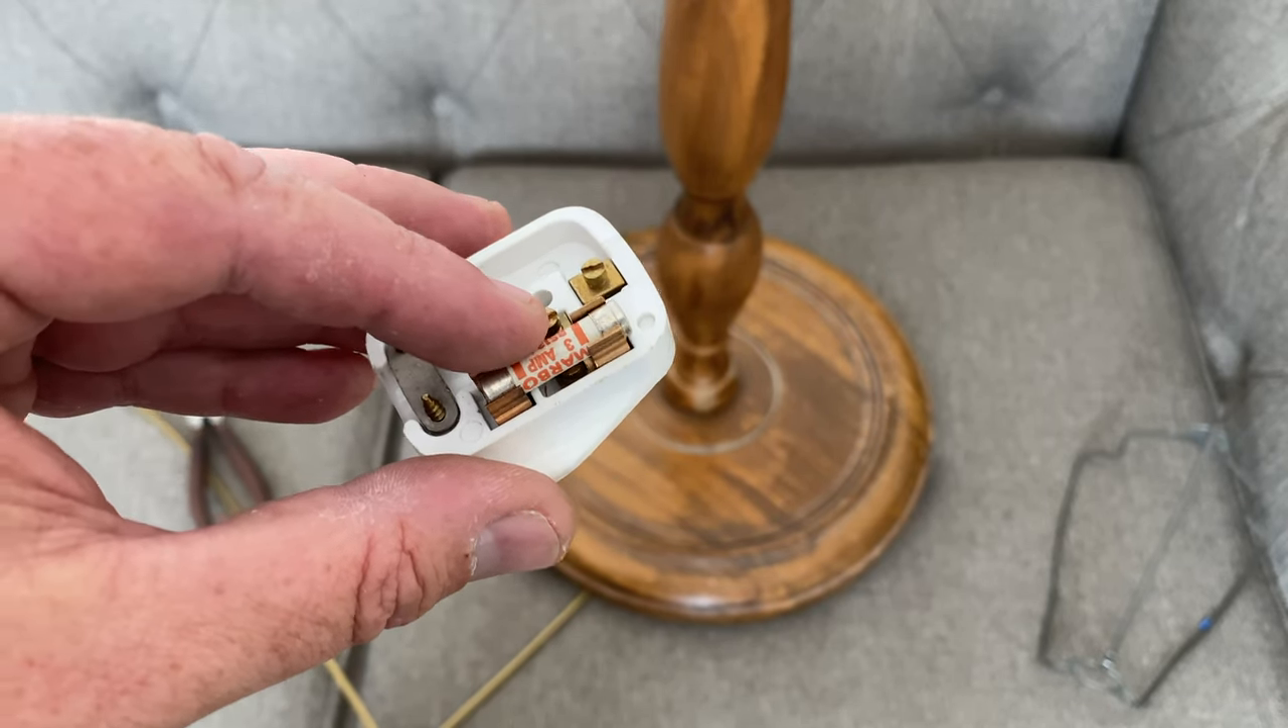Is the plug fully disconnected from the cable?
Yes.